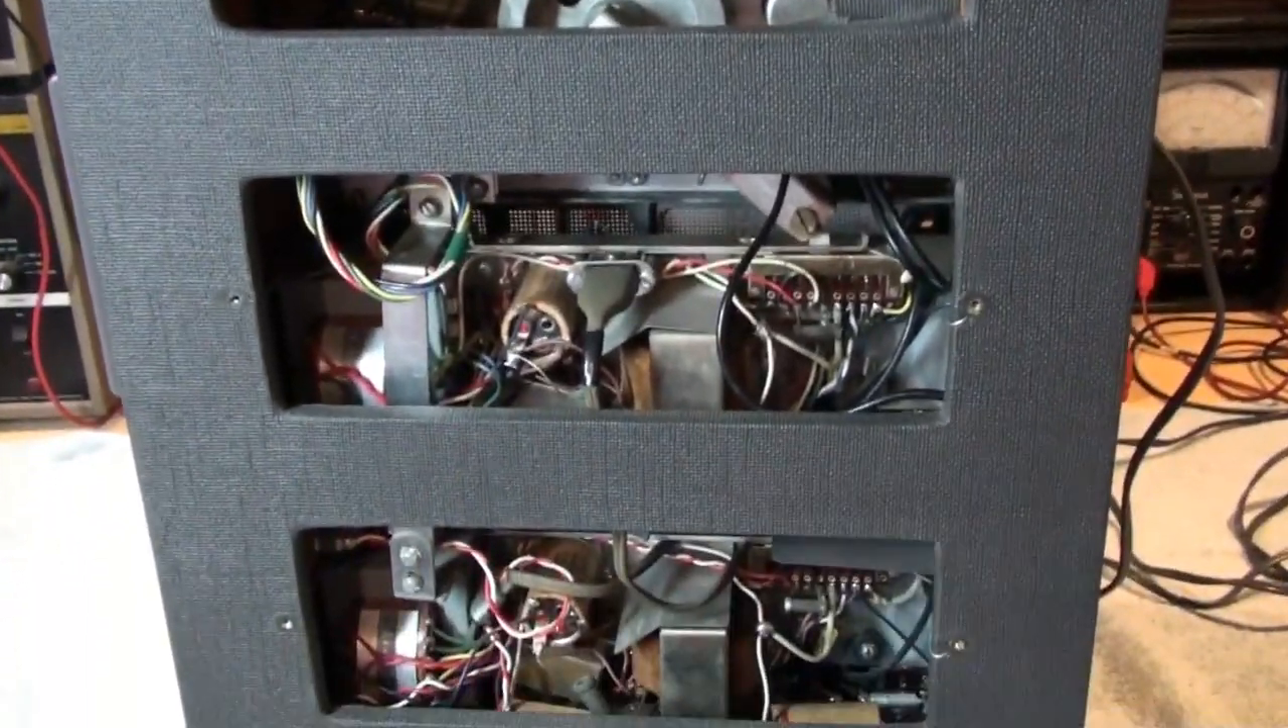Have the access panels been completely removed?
Yes.